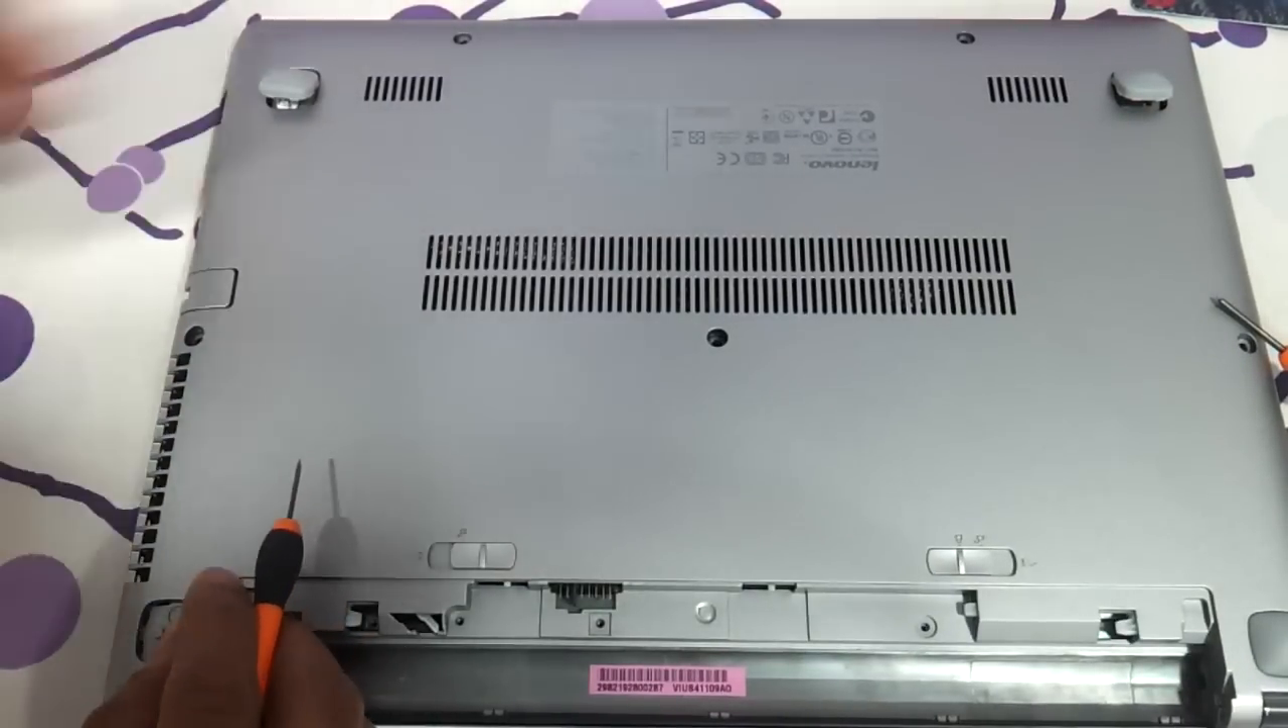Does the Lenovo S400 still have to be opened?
Yes.